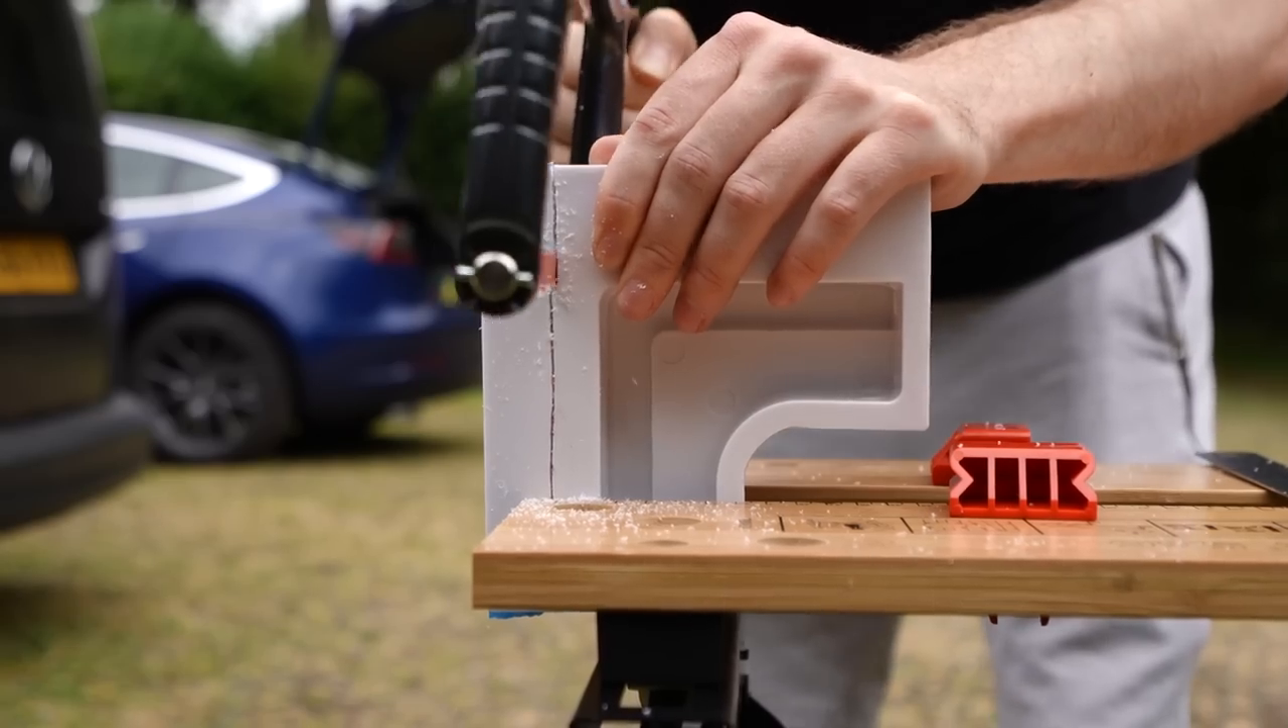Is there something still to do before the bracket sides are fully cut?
Yes.